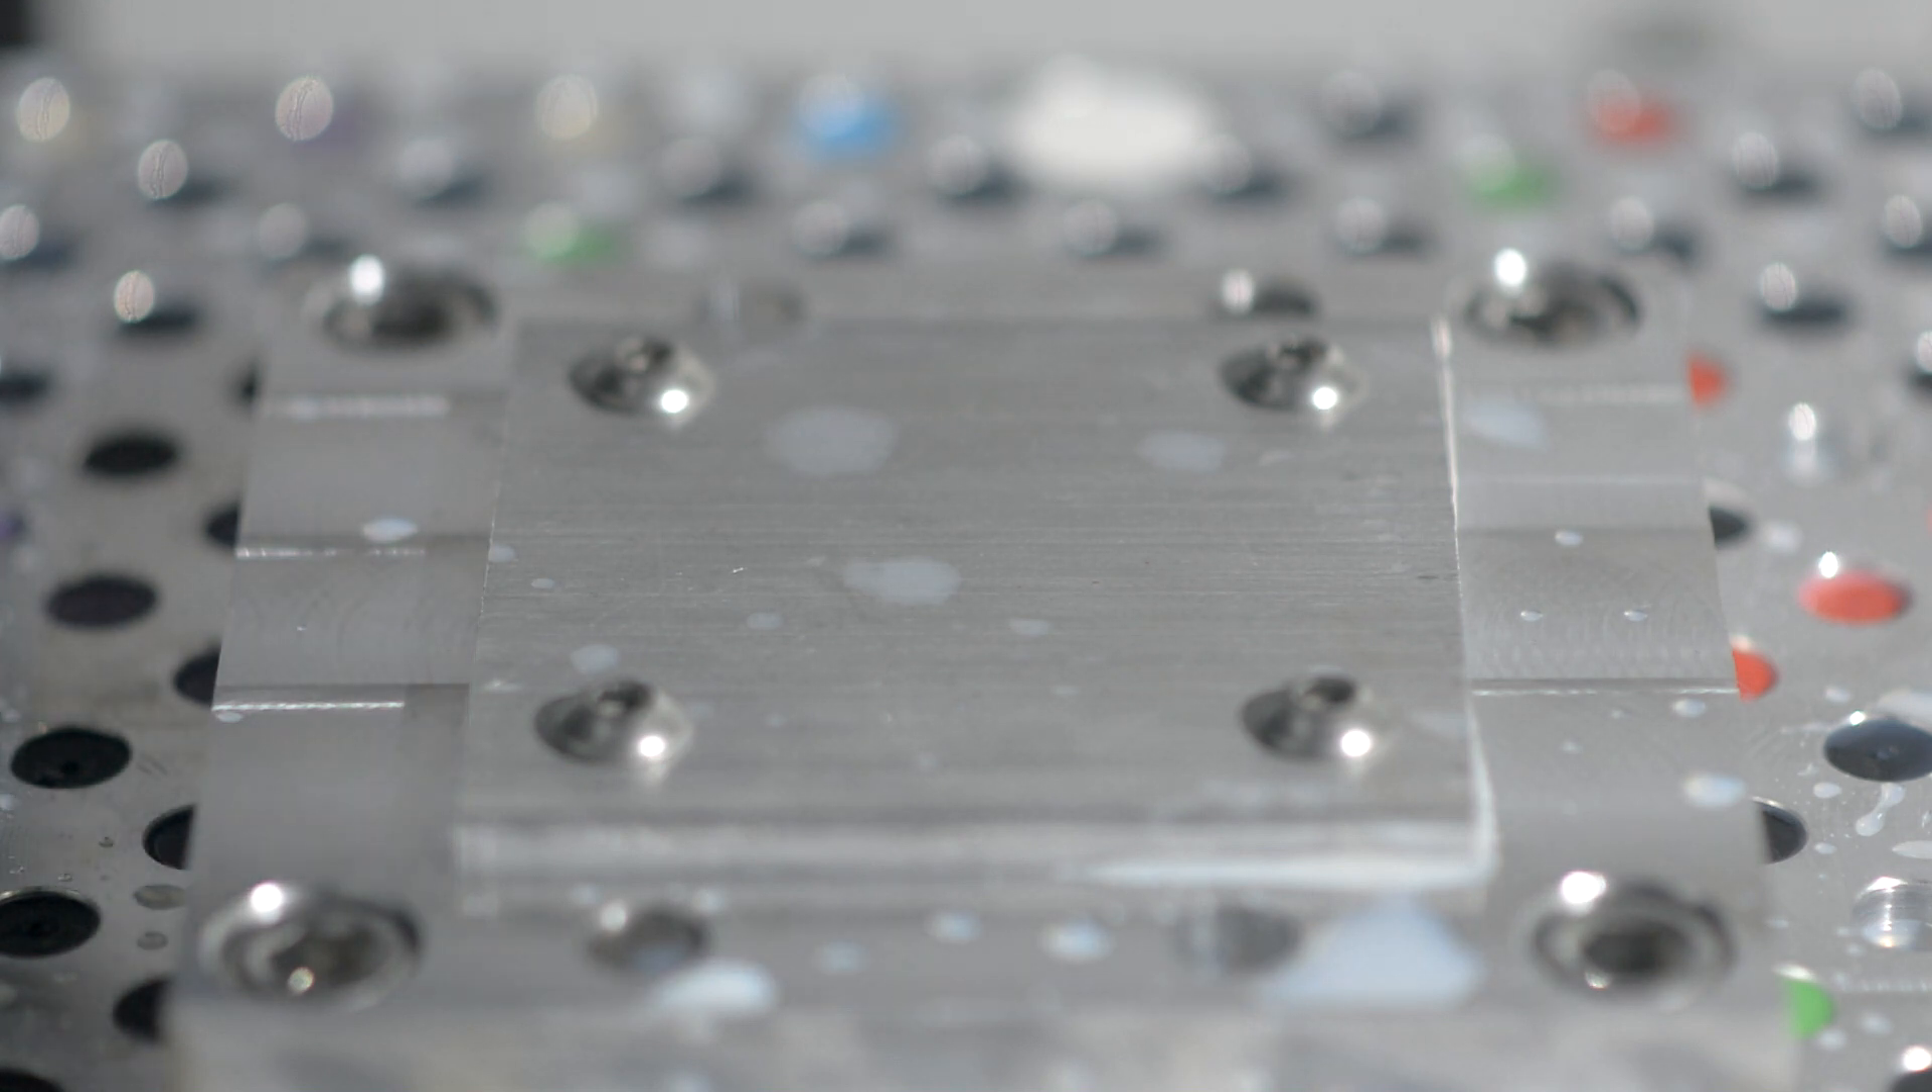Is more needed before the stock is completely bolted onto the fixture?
No.